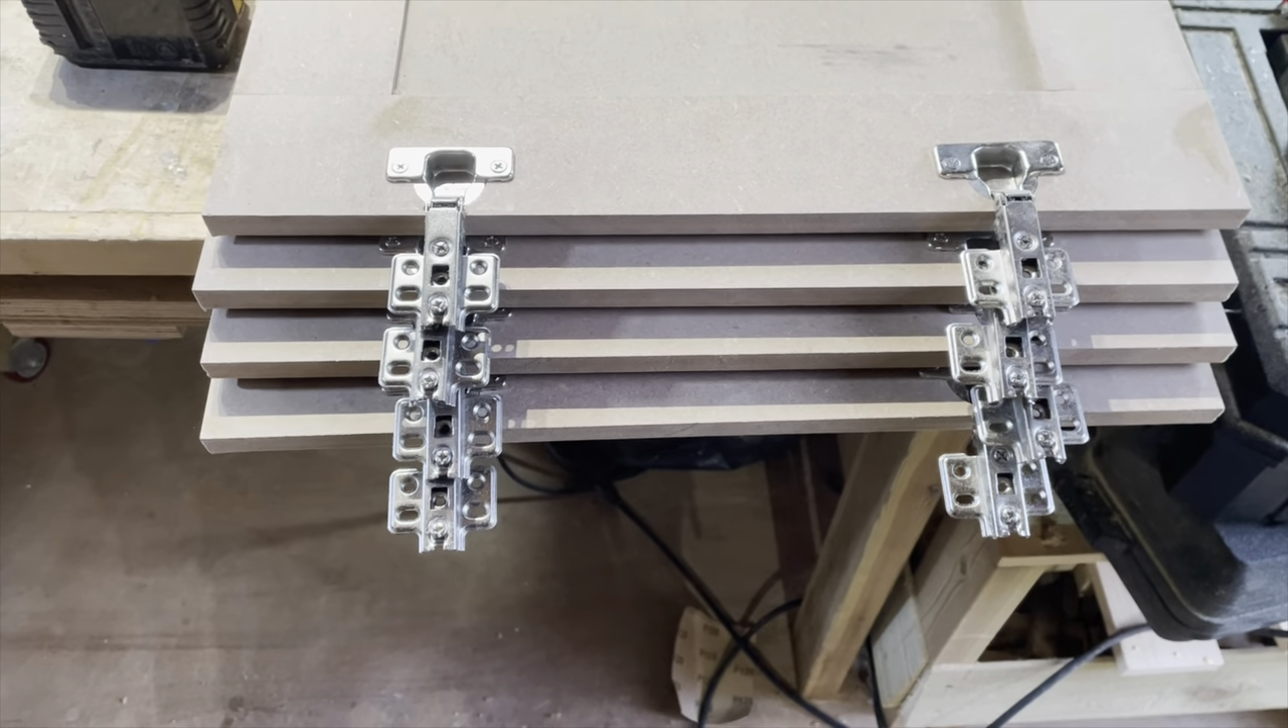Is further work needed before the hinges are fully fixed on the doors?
No.